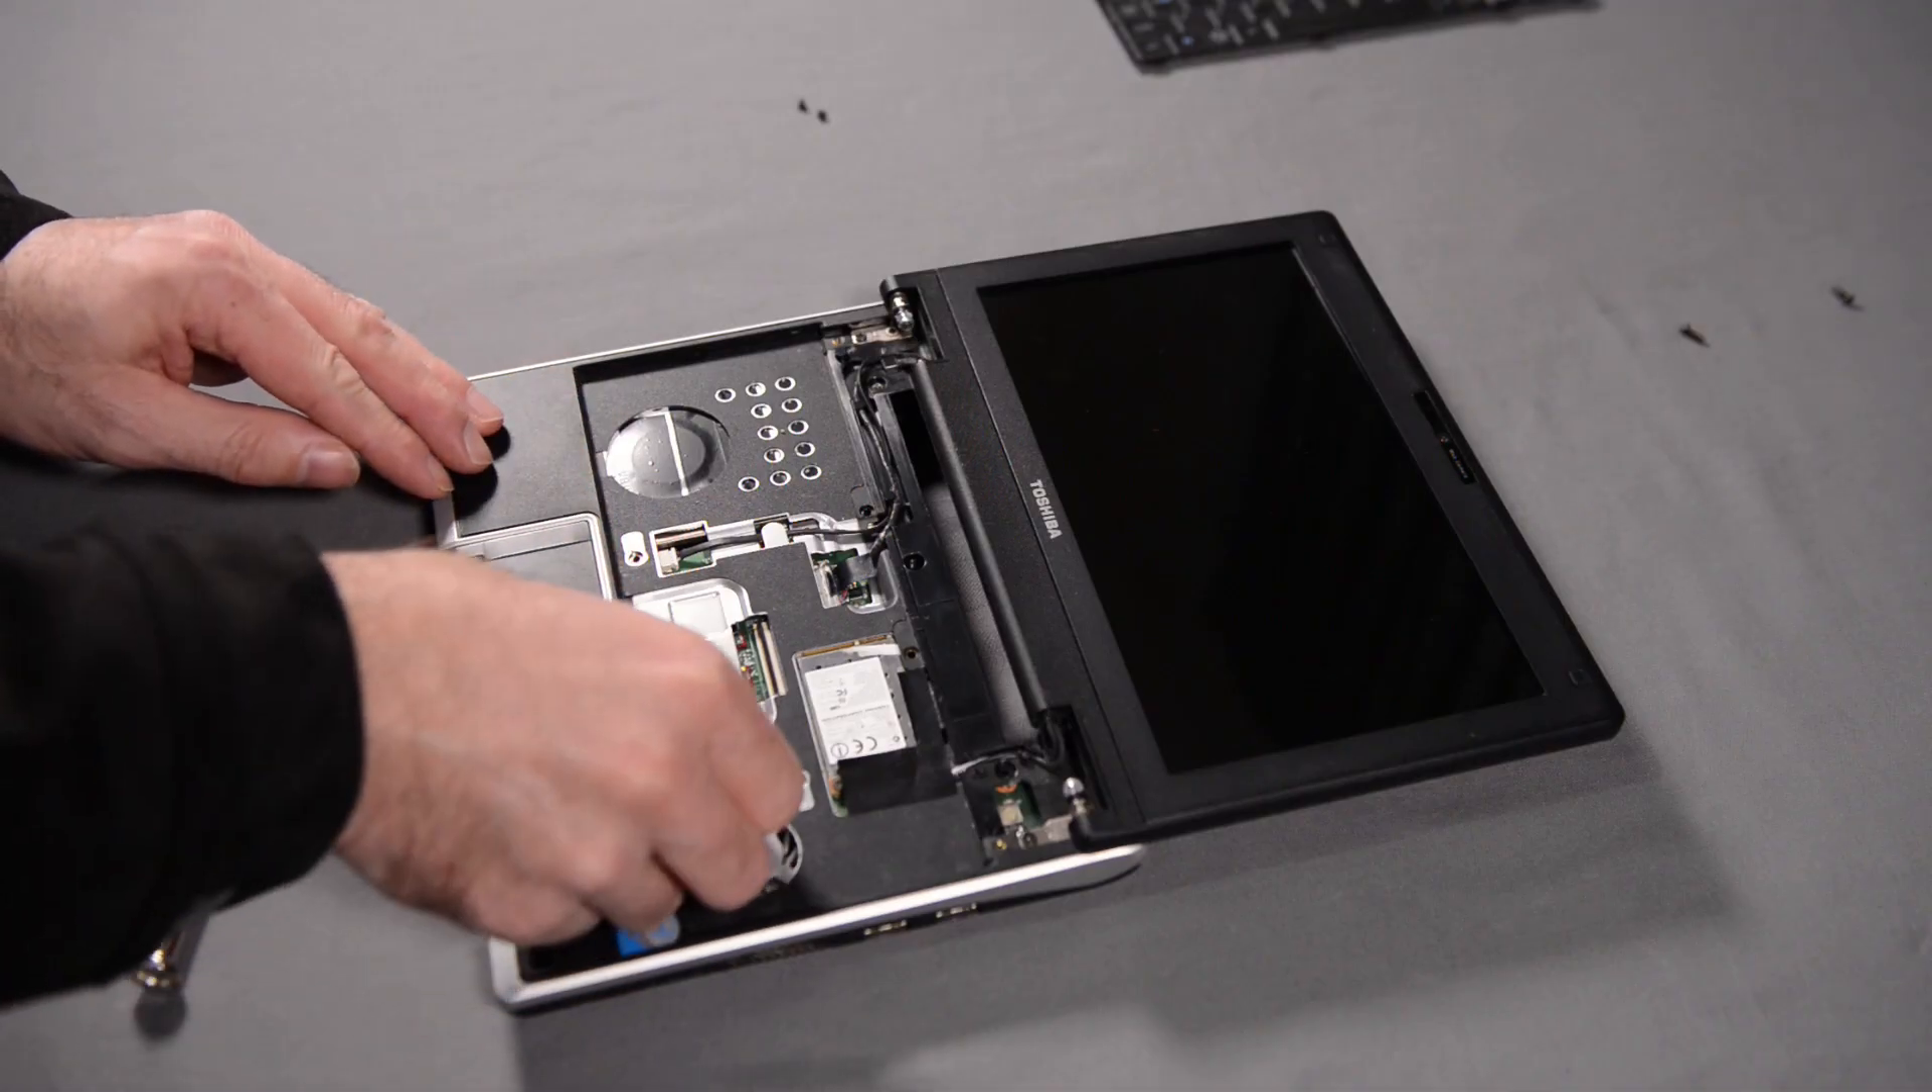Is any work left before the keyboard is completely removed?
No.